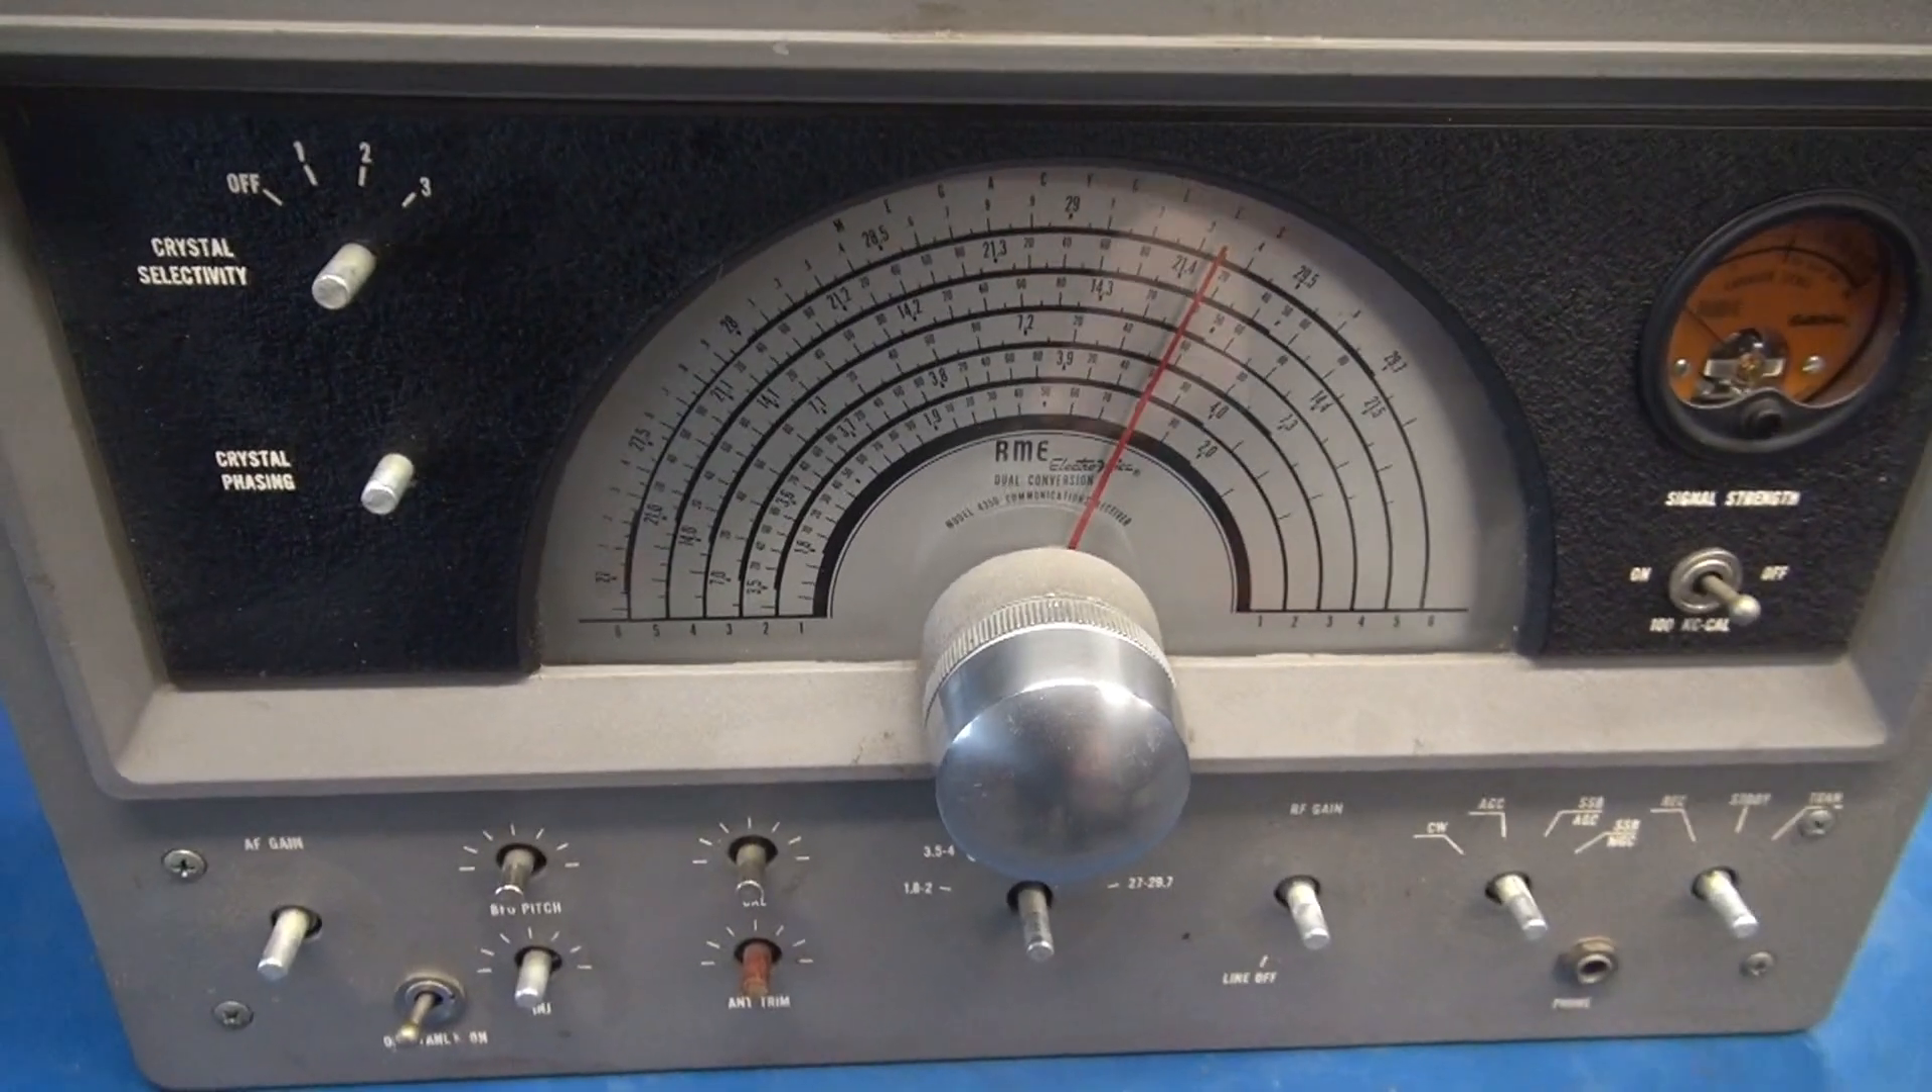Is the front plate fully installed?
Yes.